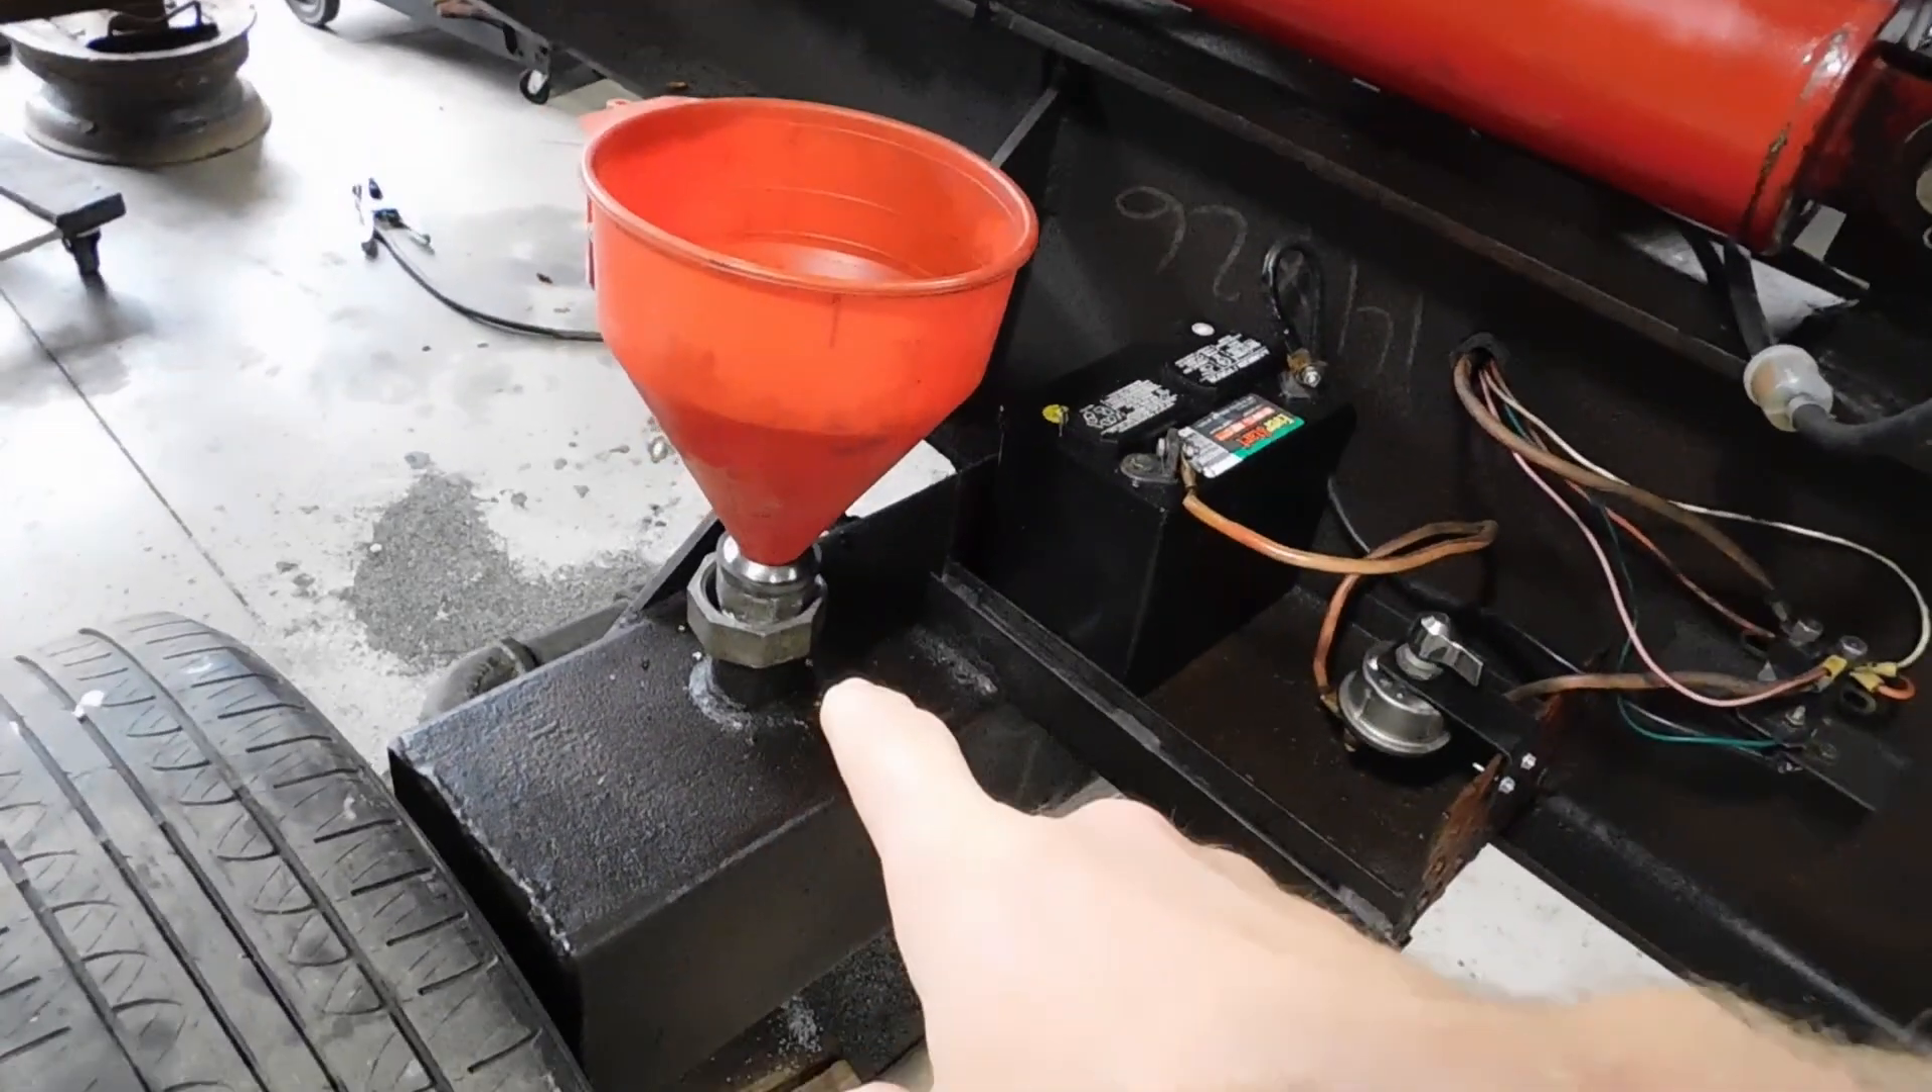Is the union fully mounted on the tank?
Yes.